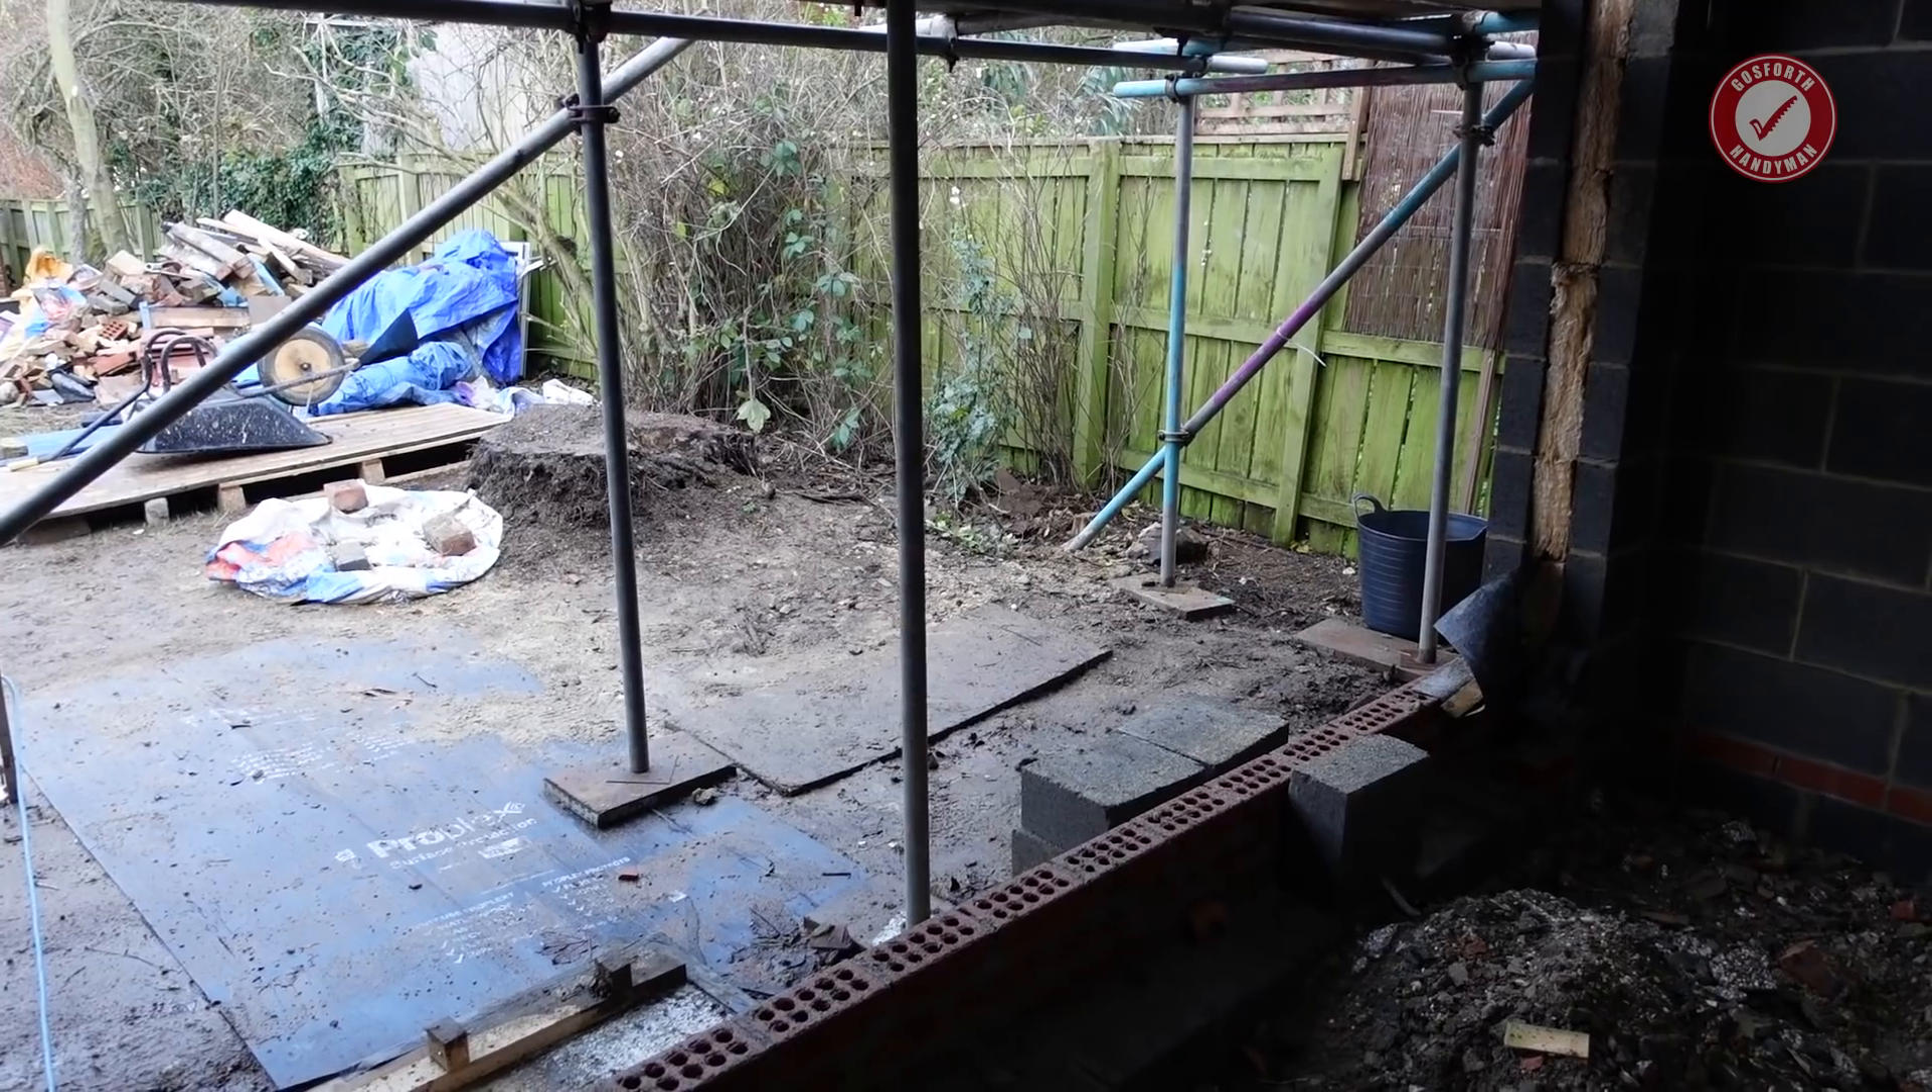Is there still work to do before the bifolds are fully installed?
Yes.